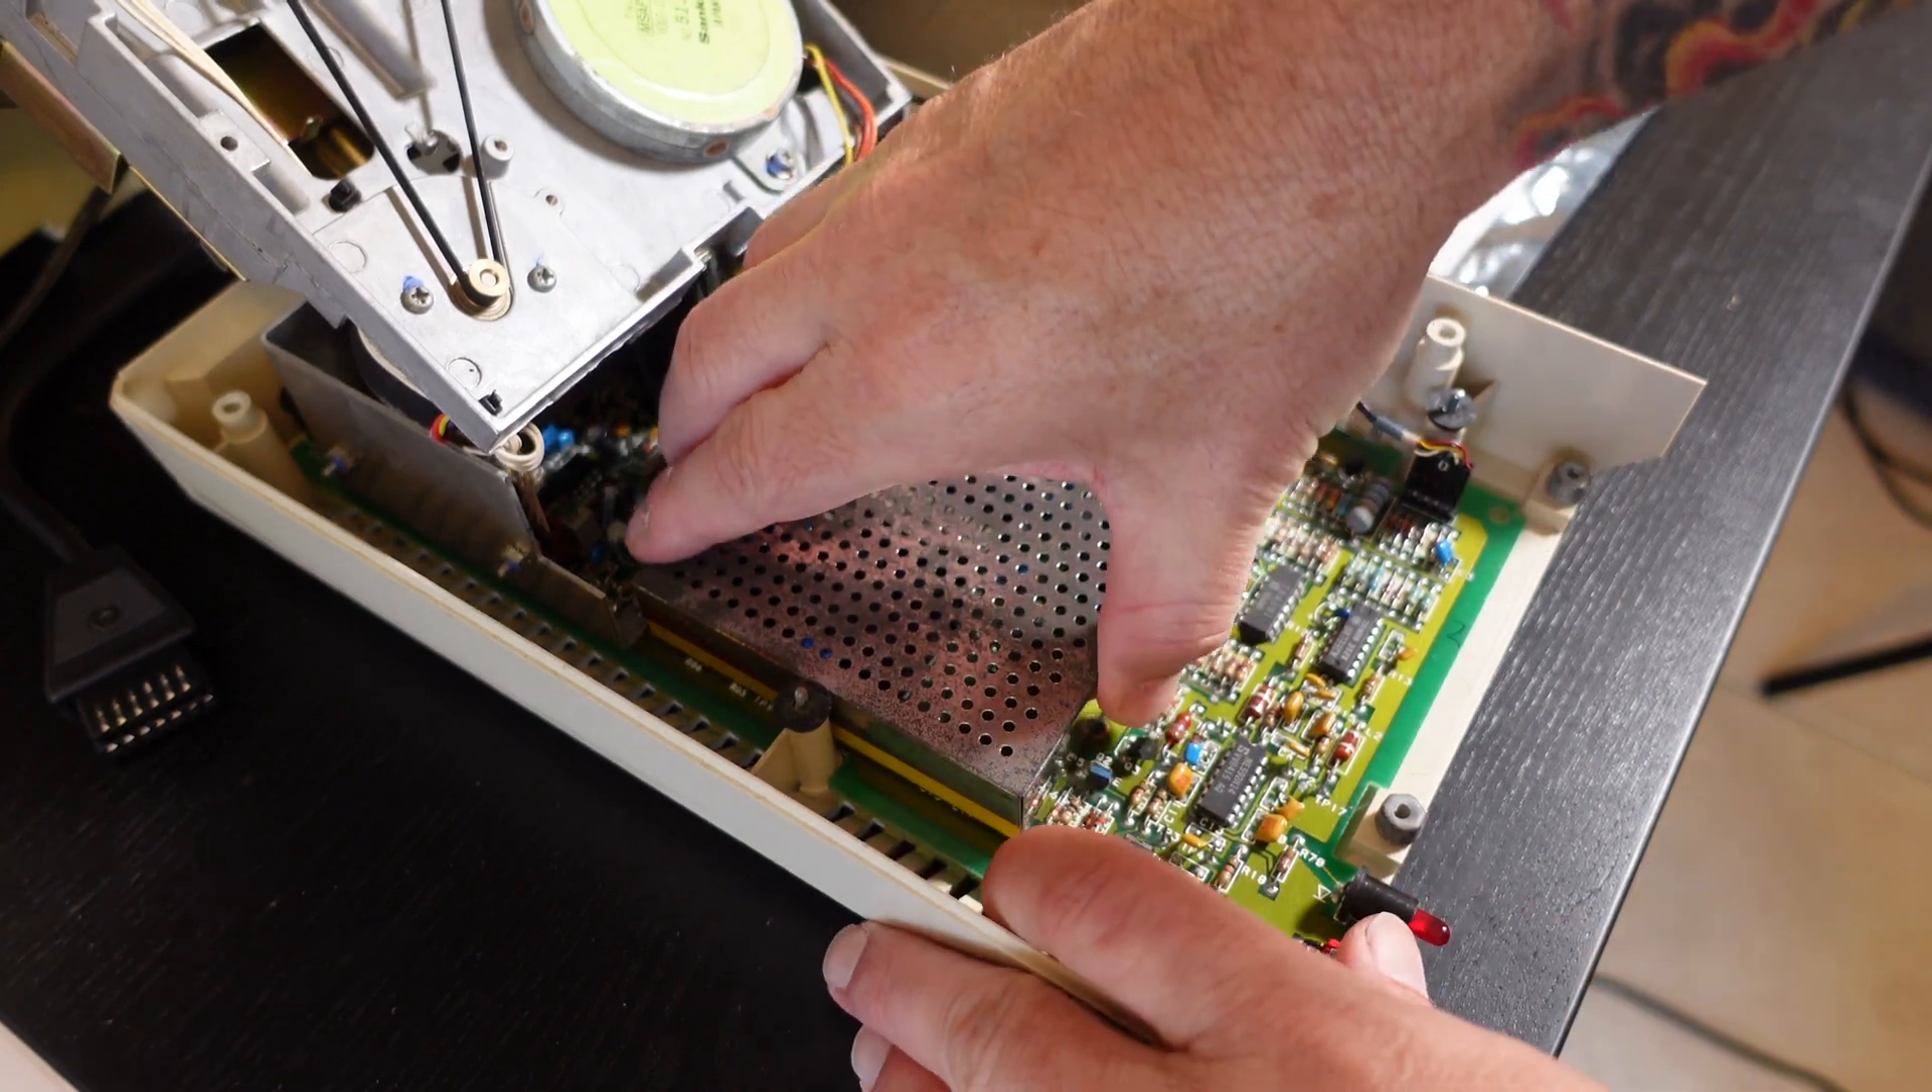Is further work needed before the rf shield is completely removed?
Yes.